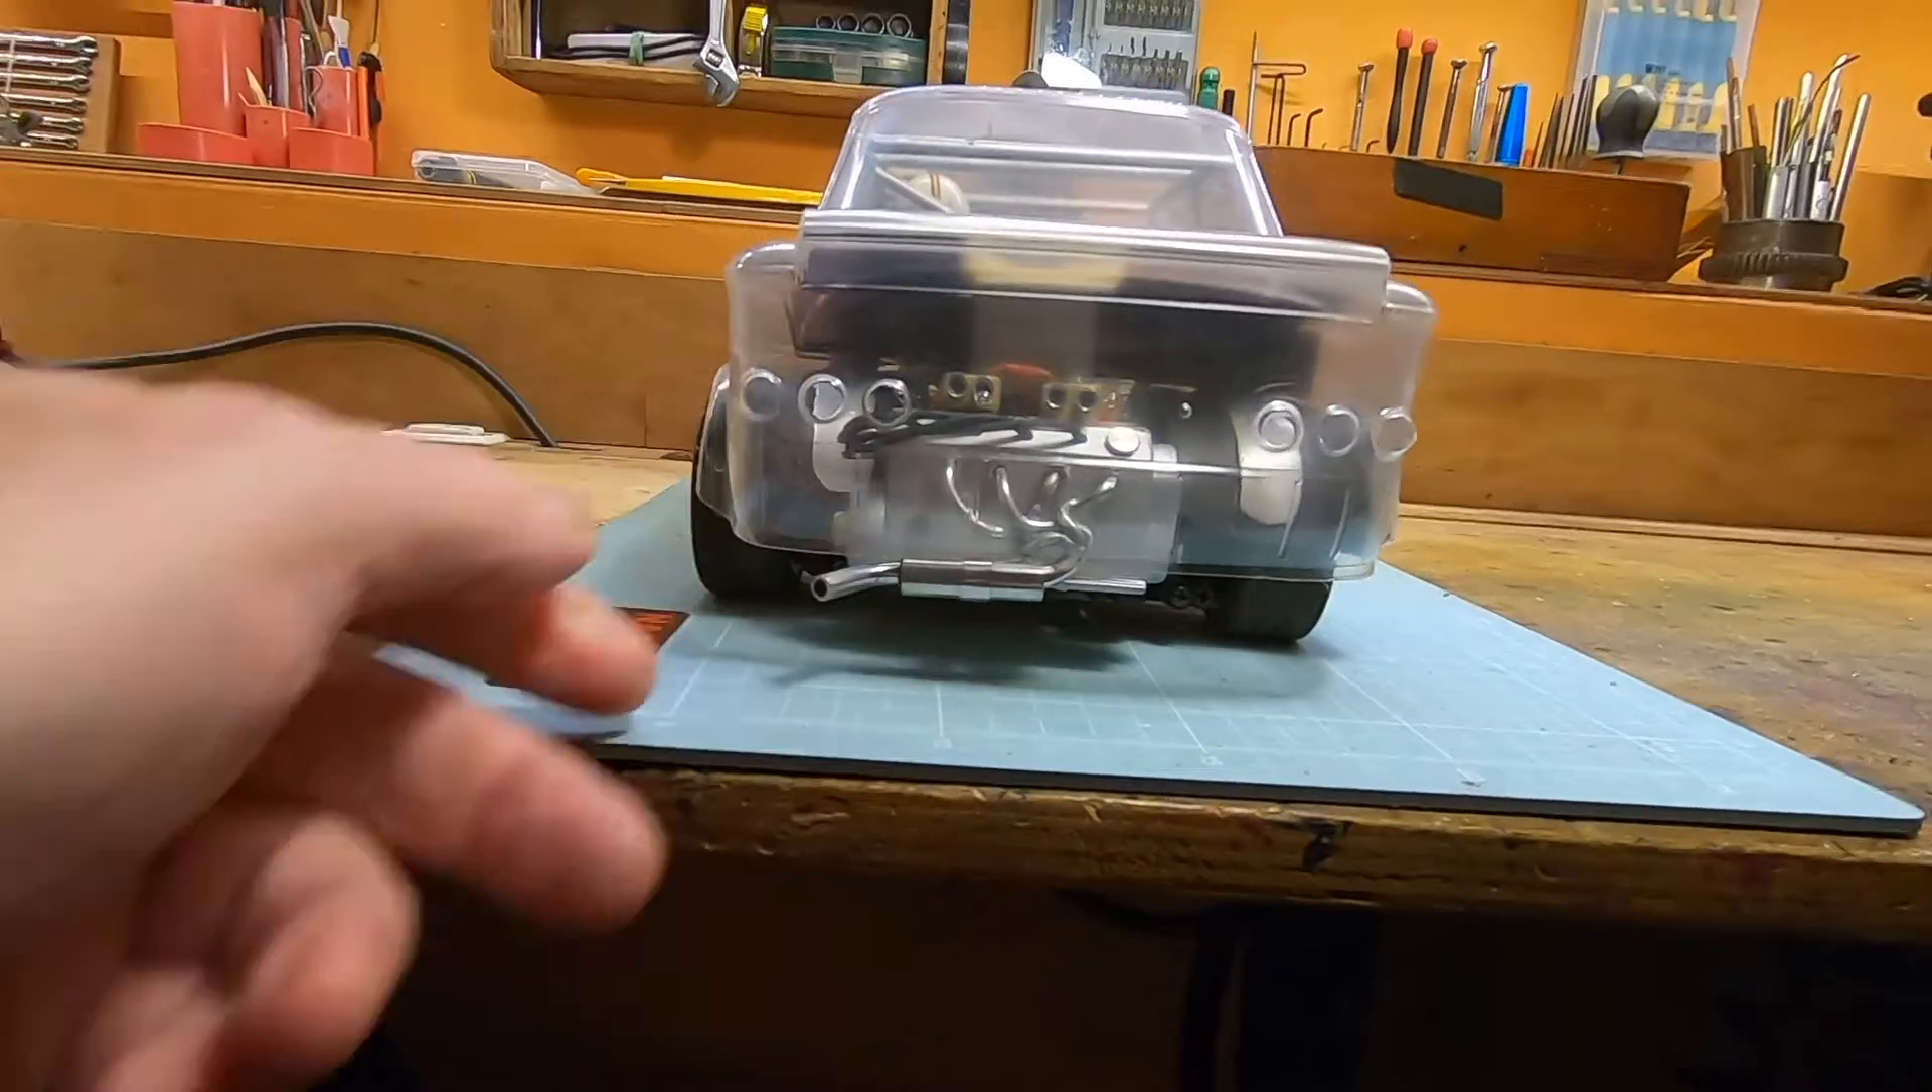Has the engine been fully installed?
Yes.